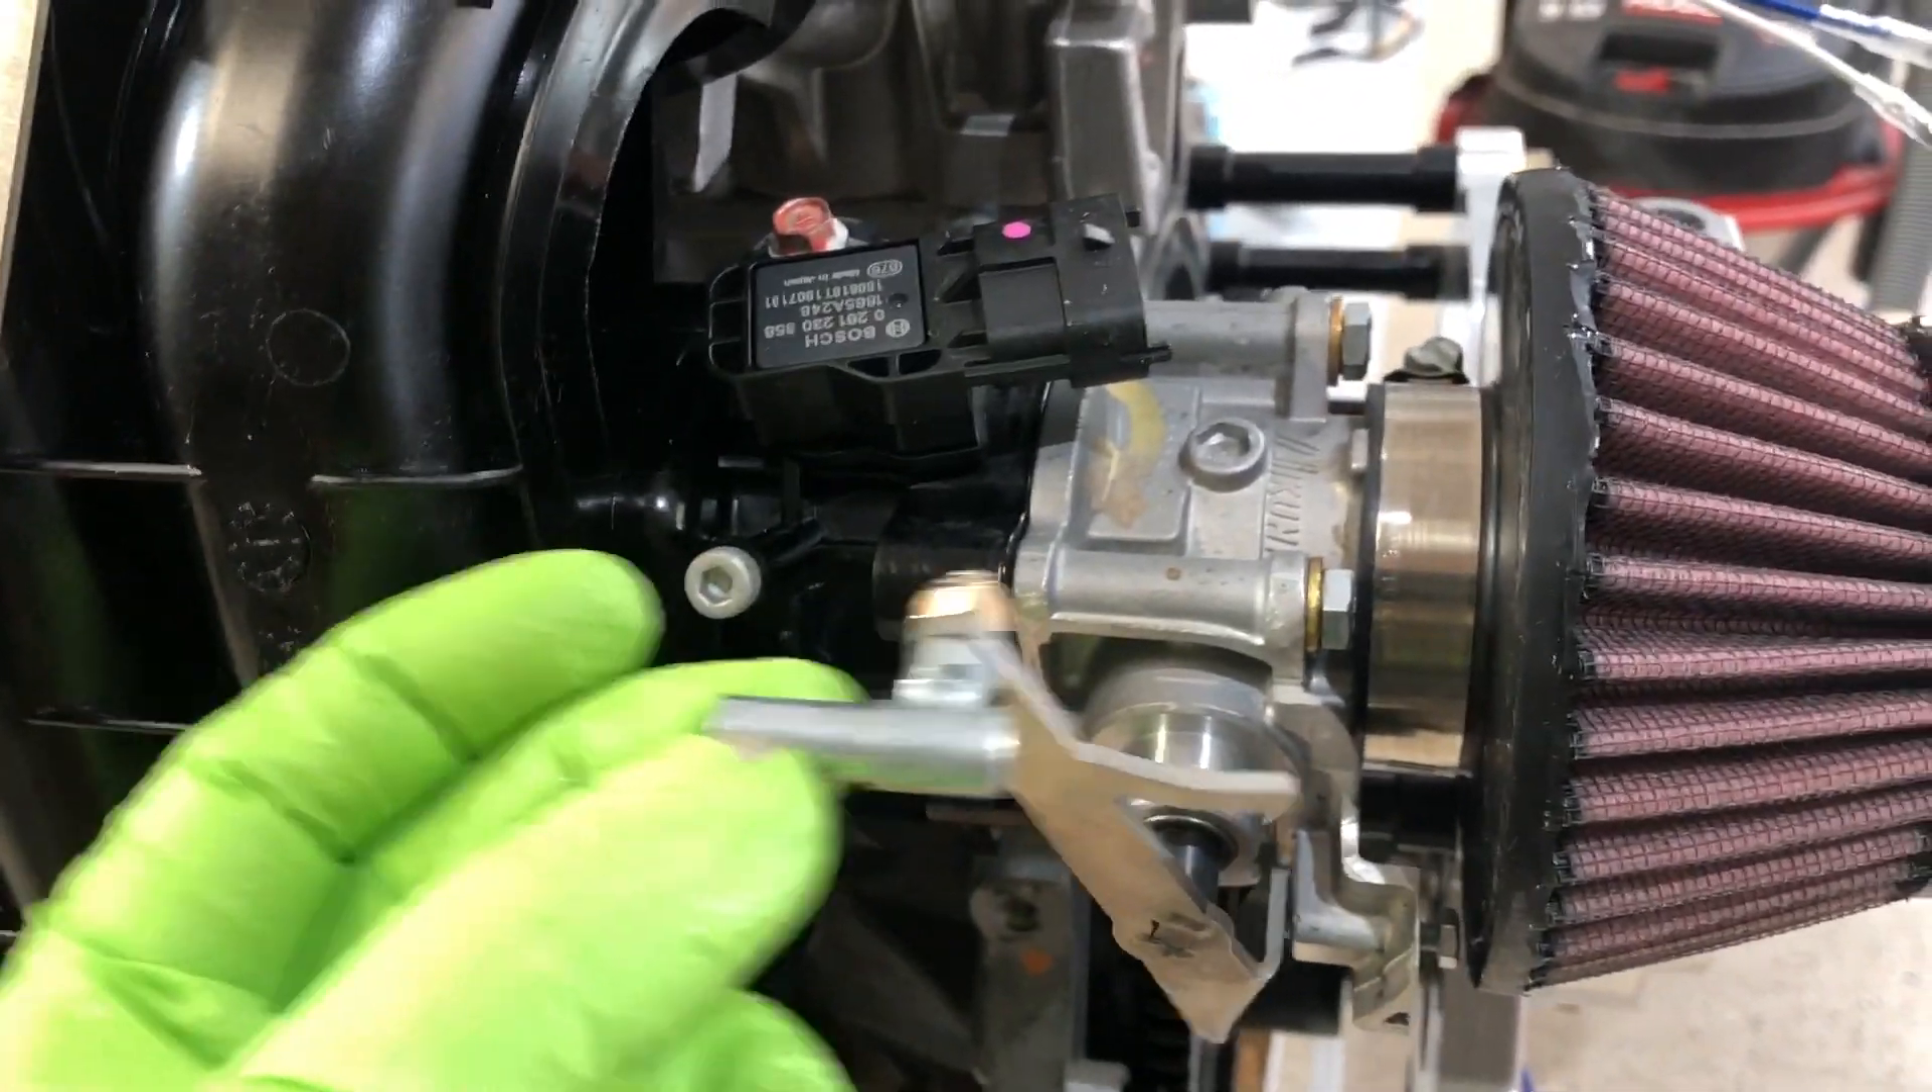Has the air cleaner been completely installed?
Yes.